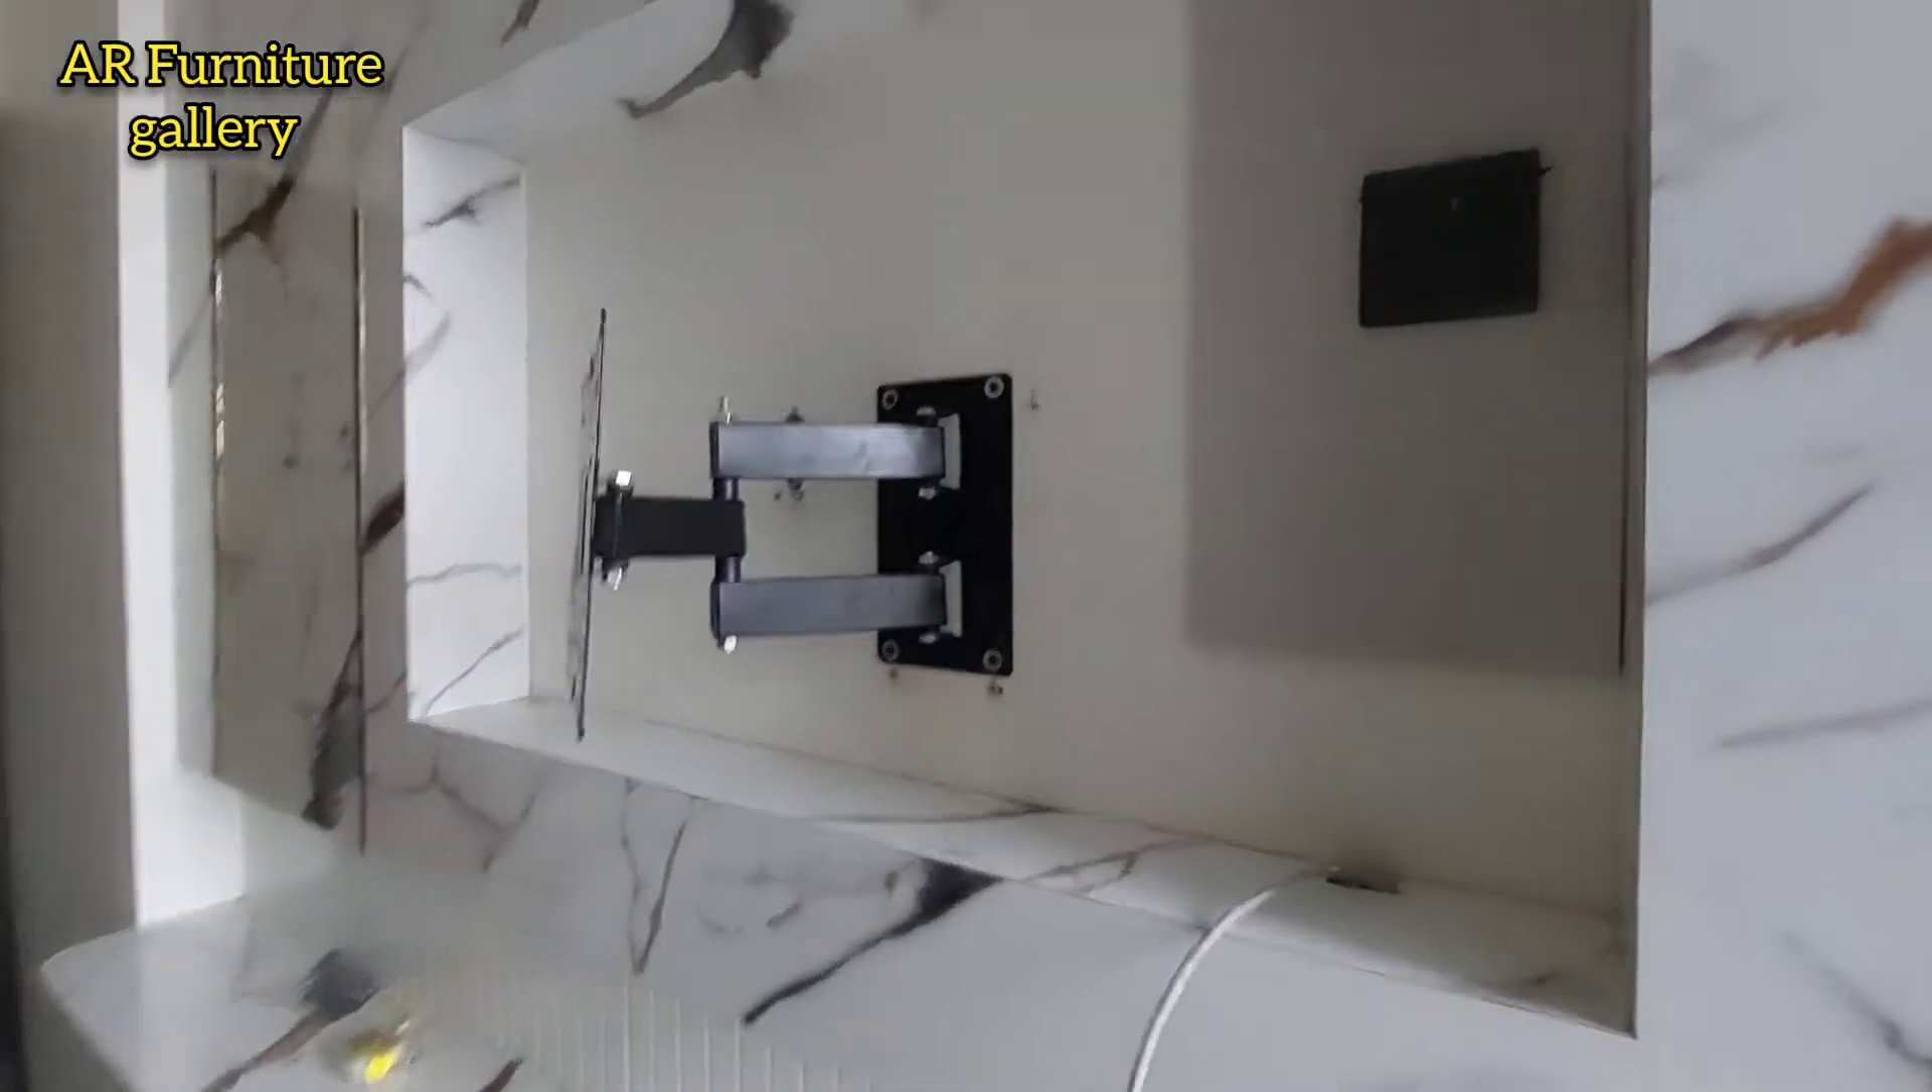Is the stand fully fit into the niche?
Yes.